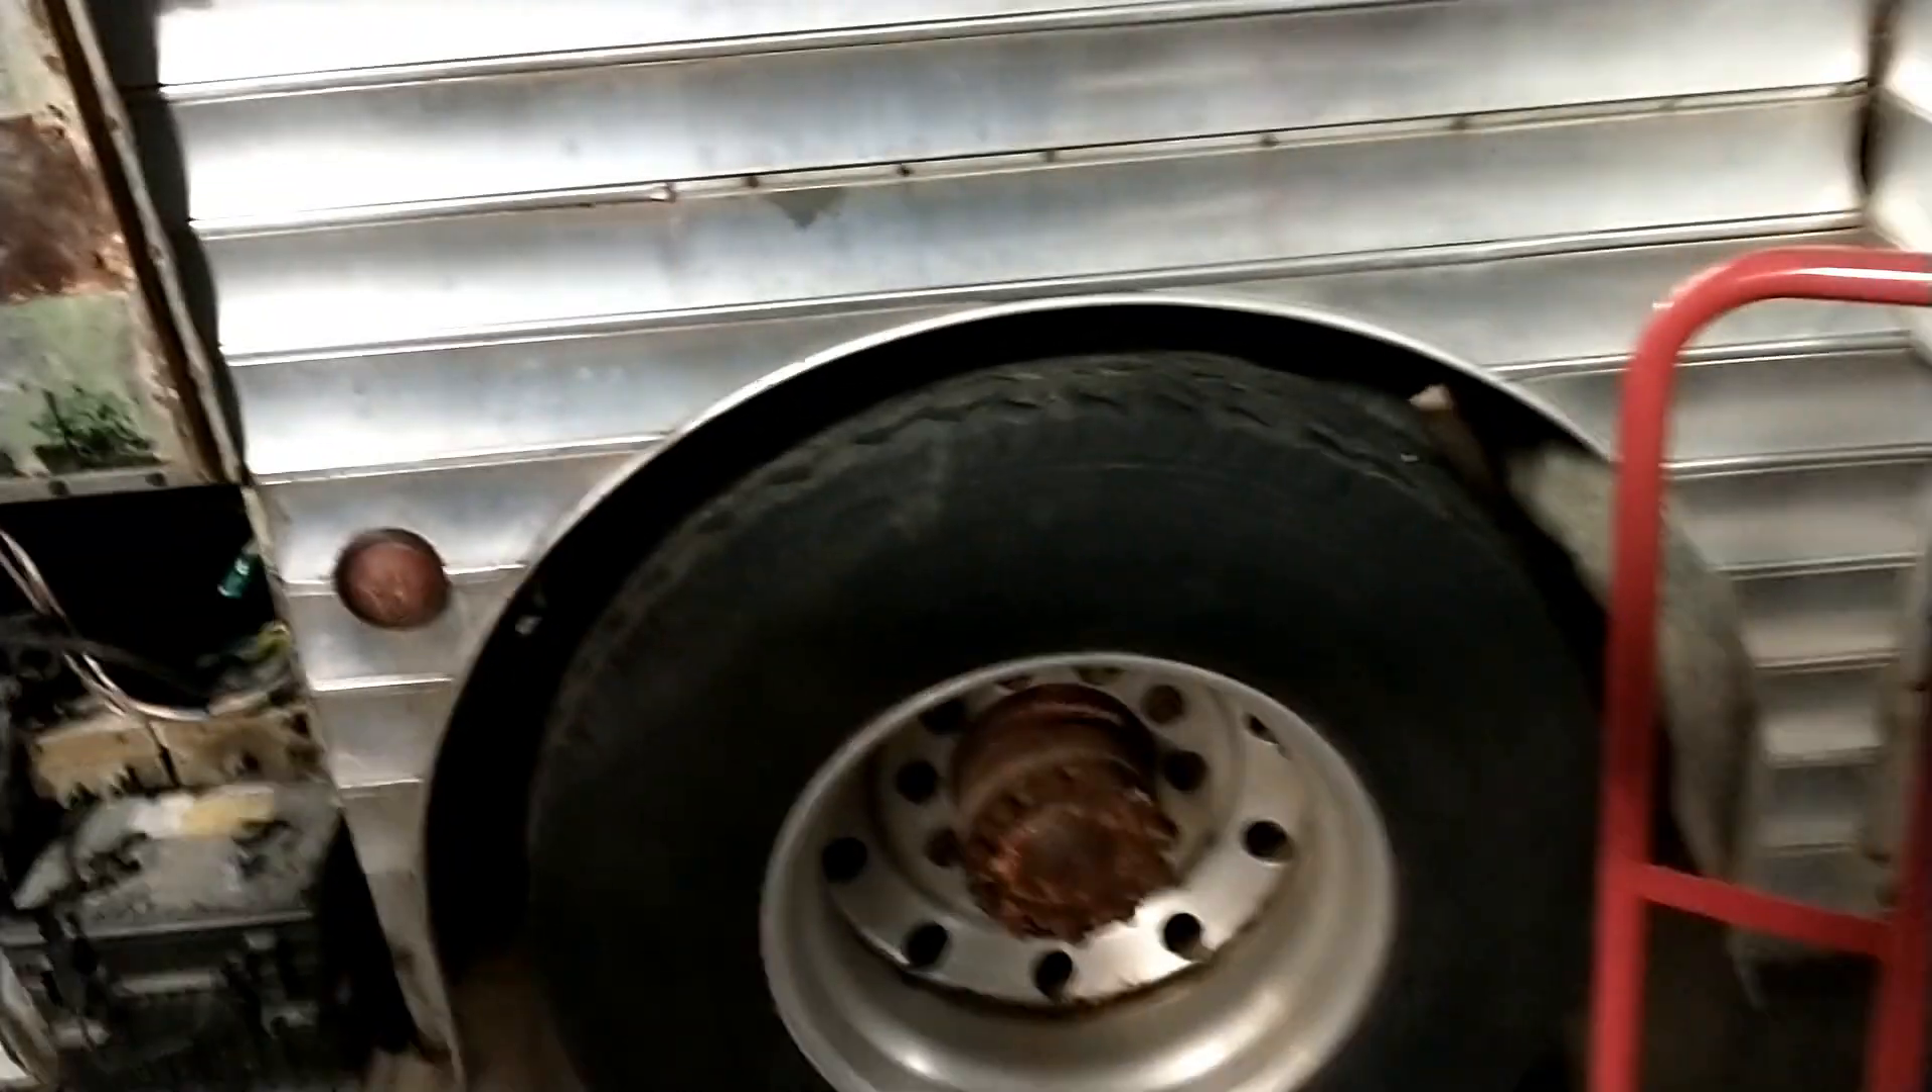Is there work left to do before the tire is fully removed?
Yes.